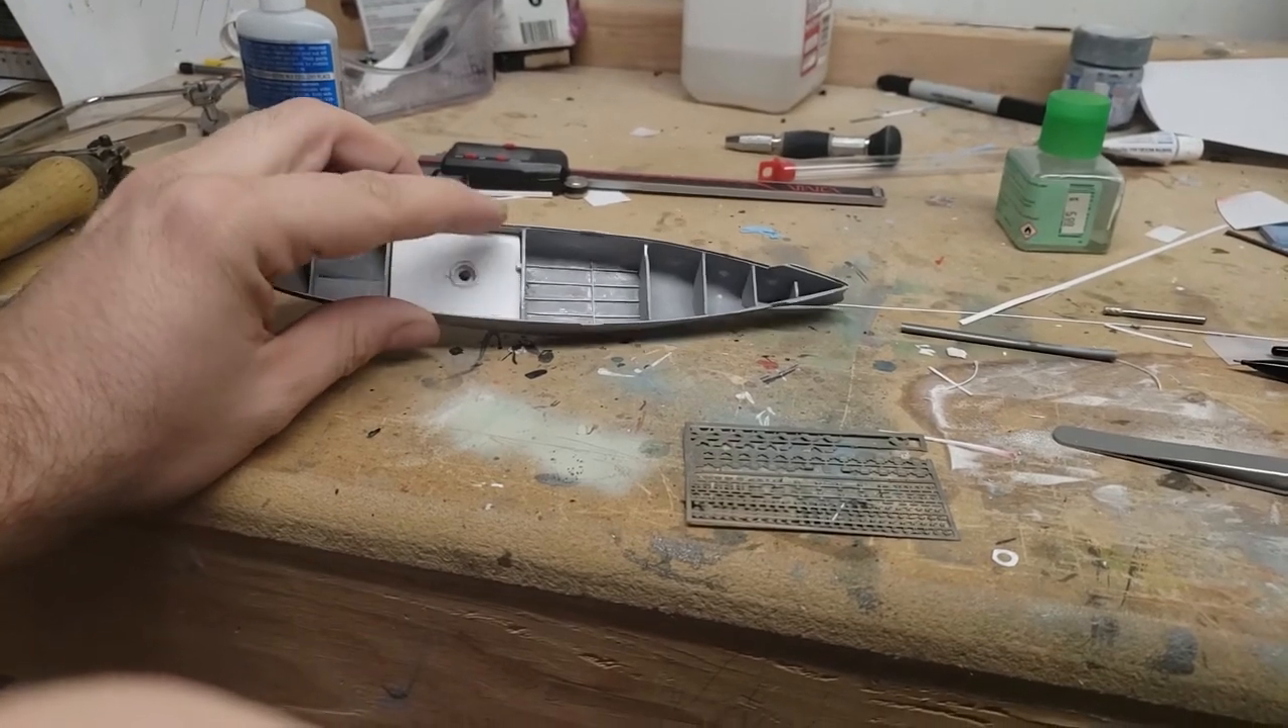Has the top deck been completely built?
No.